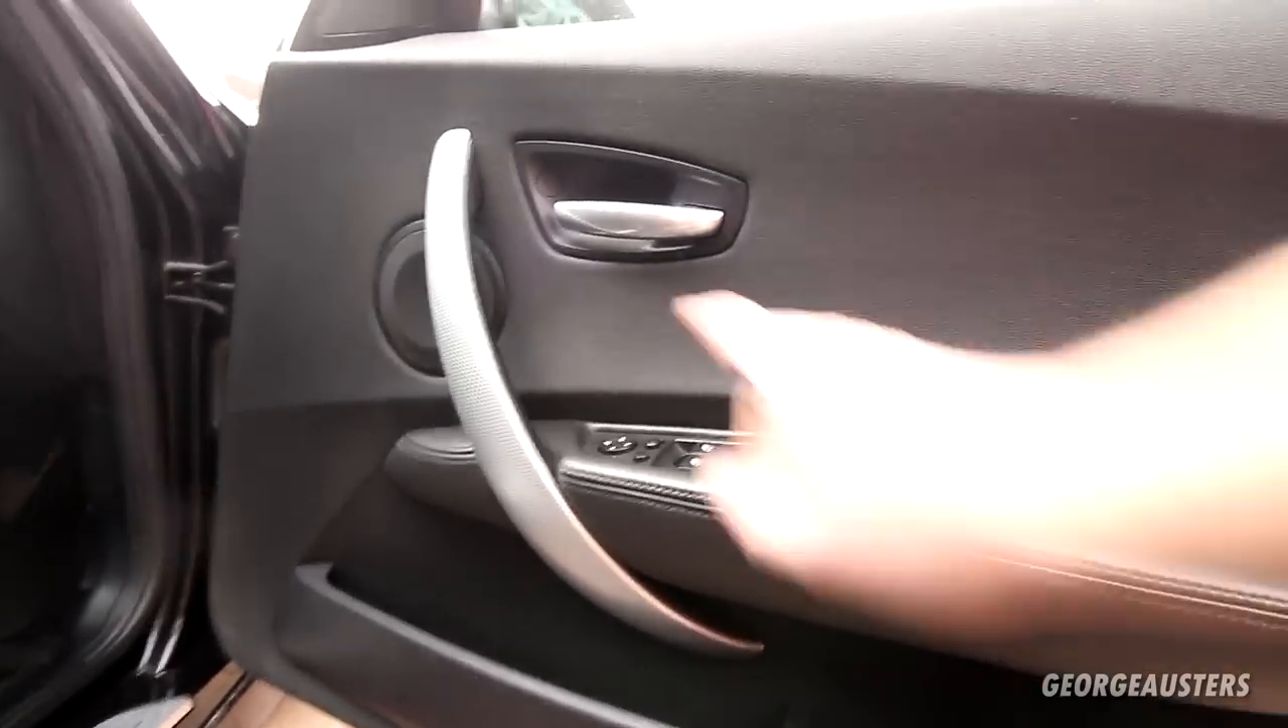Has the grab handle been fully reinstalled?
Yes.